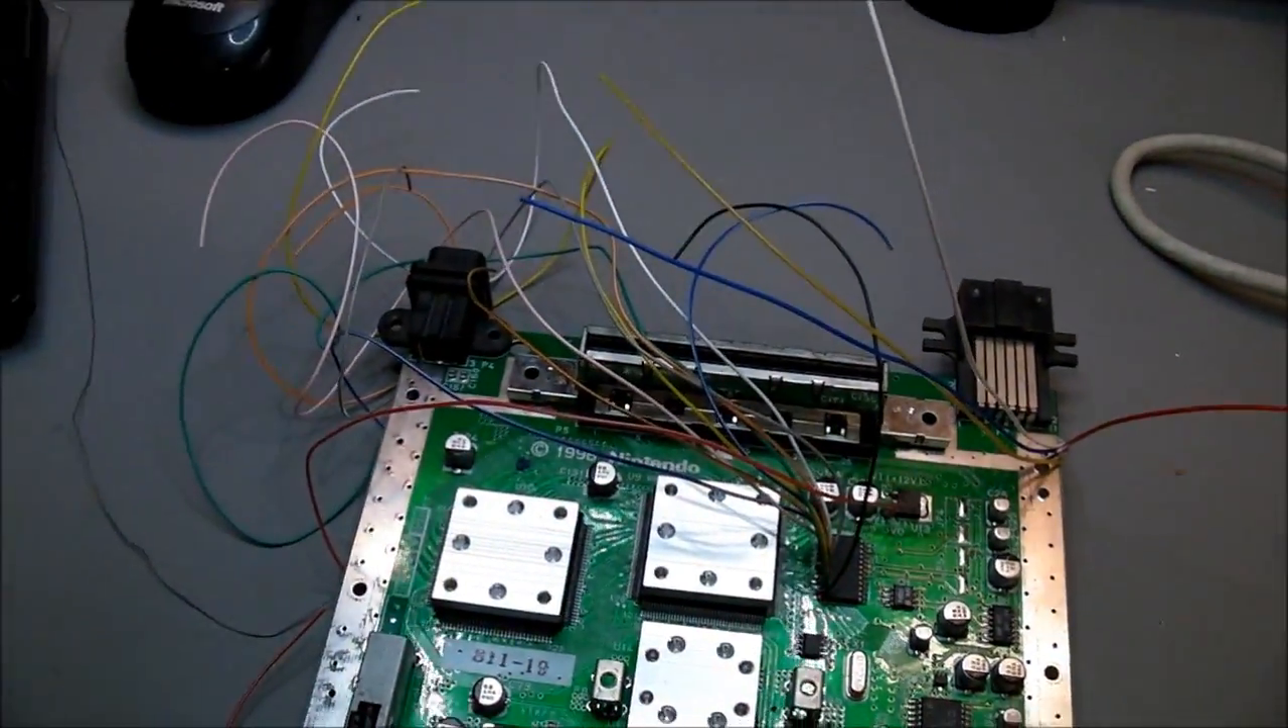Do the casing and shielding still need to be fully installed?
Yes.